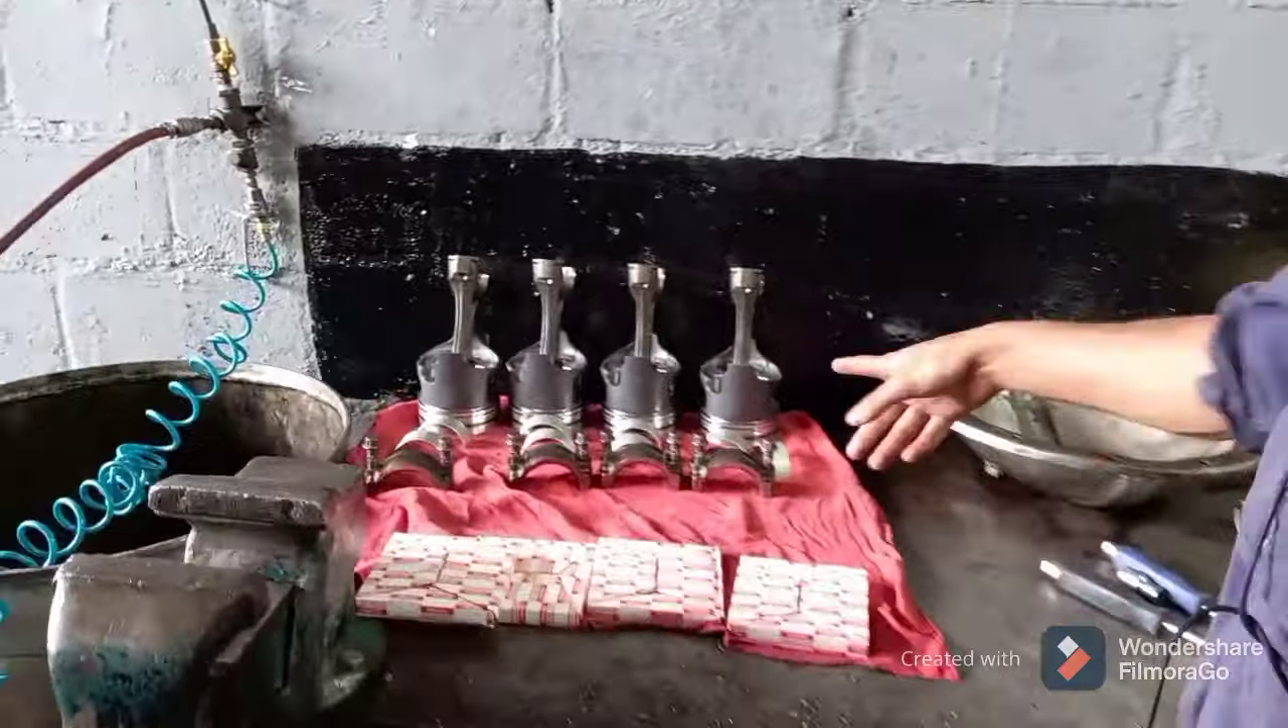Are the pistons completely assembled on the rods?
Yes.